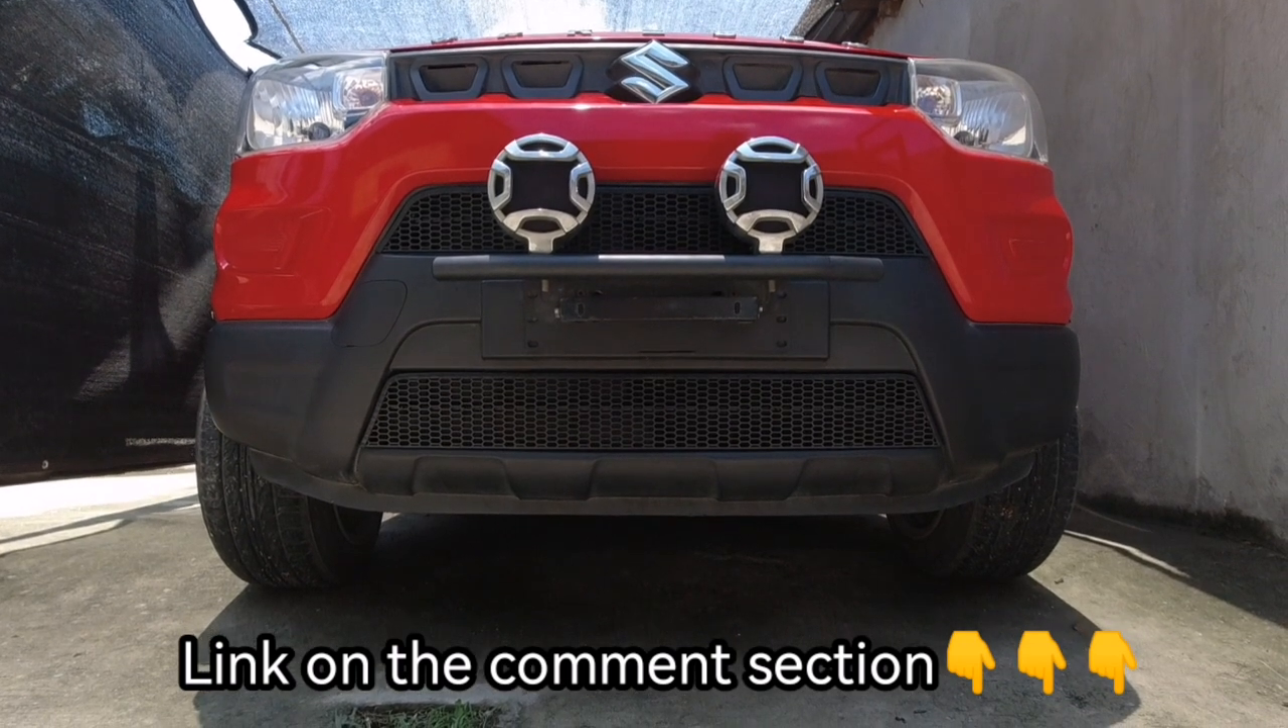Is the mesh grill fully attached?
Yes.